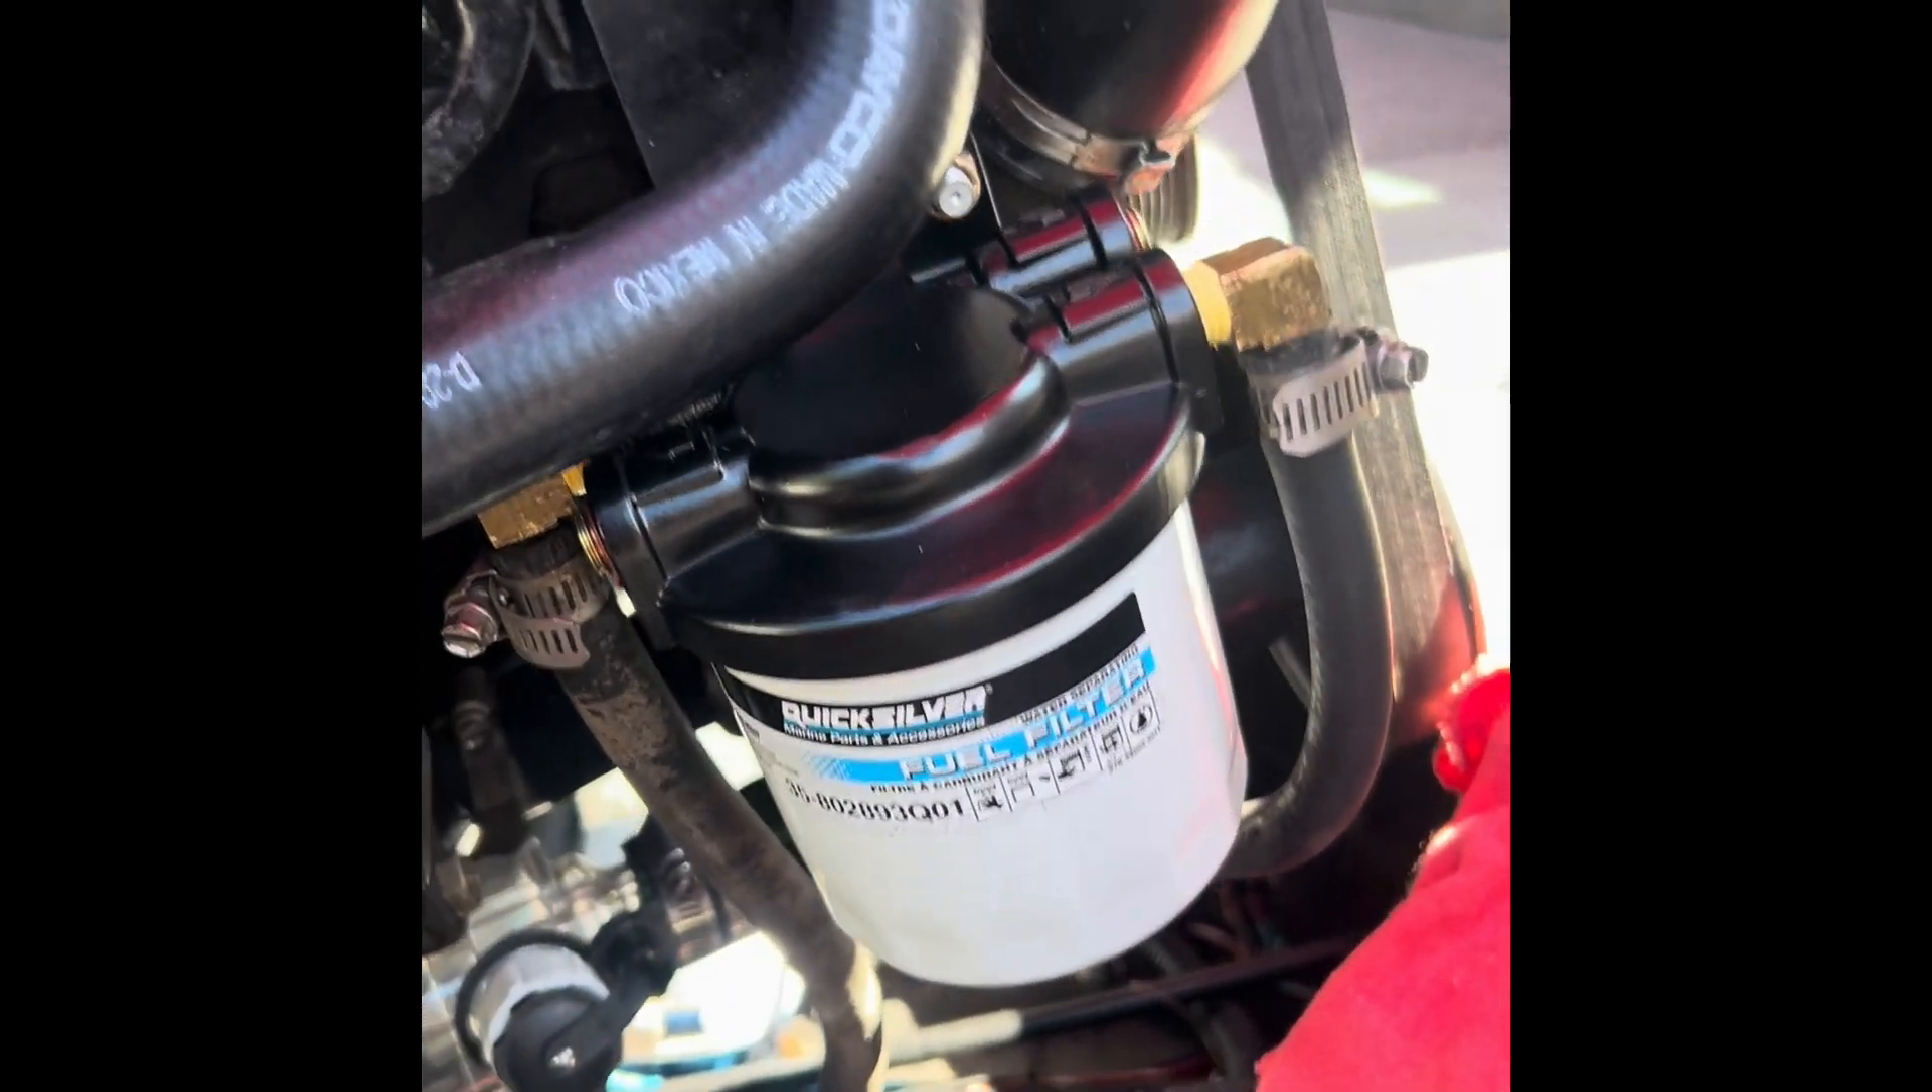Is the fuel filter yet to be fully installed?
No.